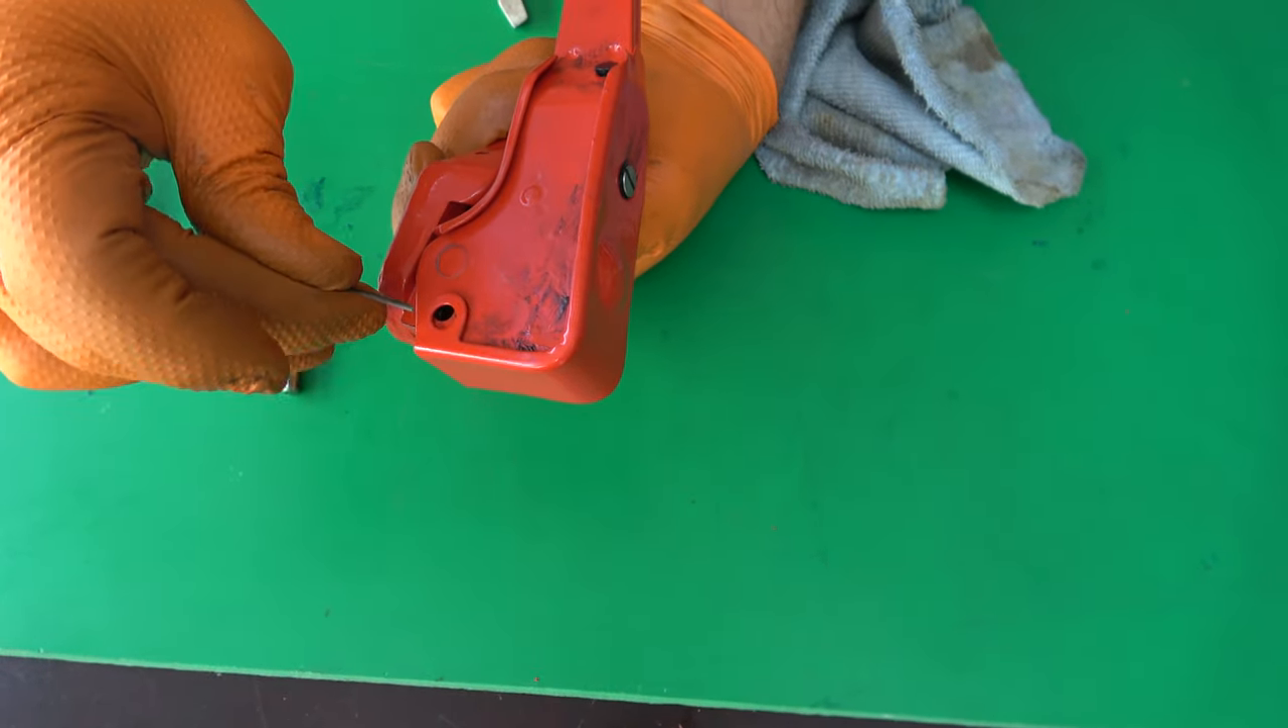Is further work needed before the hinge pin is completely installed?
Yes.